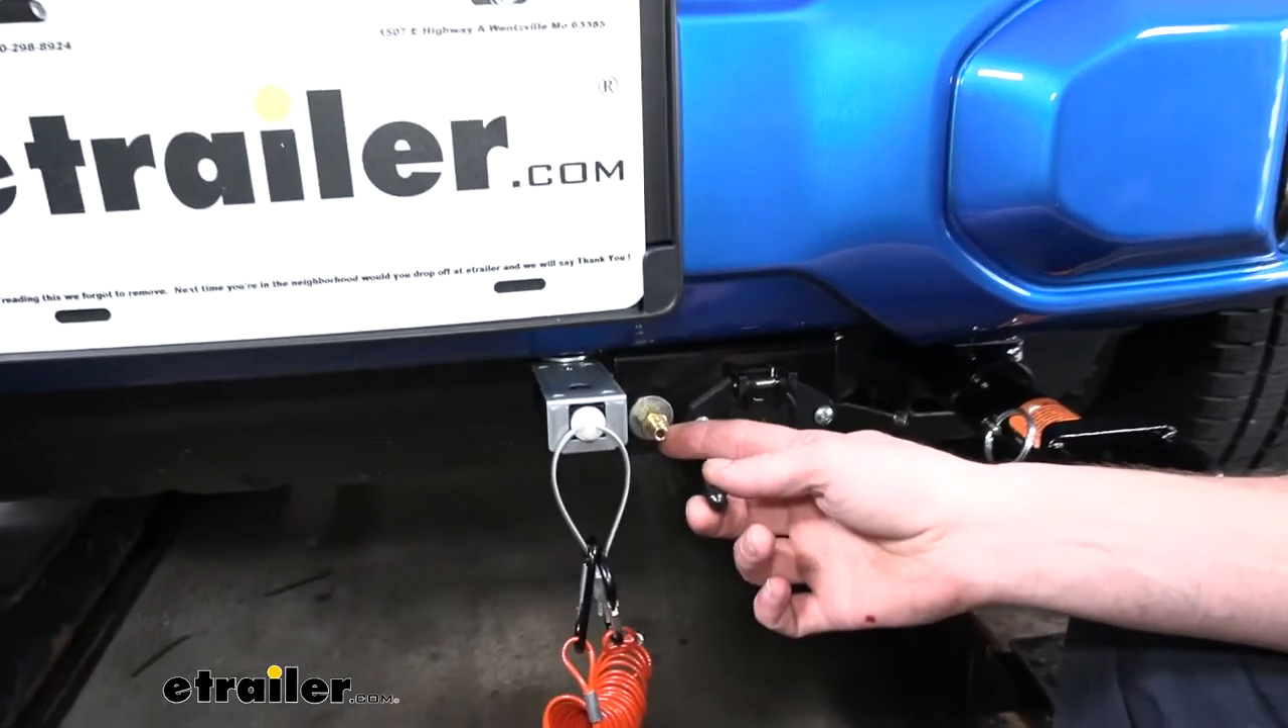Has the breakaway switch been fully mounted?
Yes.